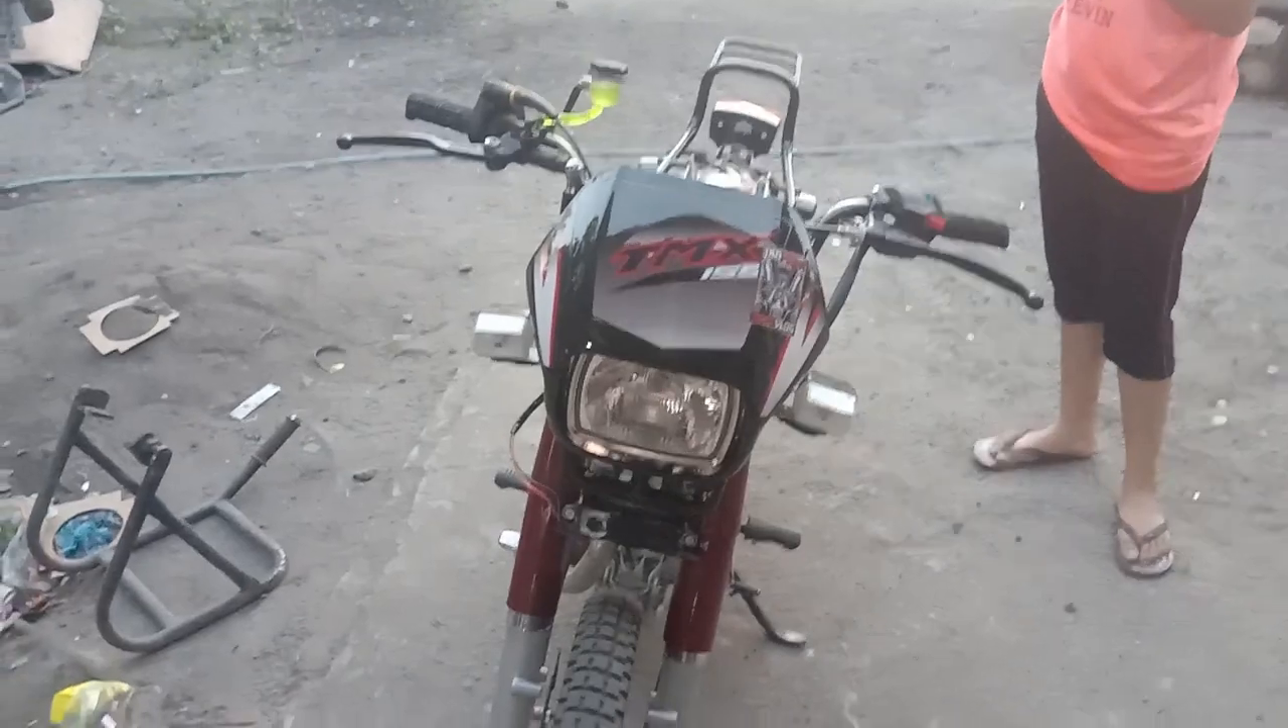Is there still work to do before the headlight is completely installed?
No.